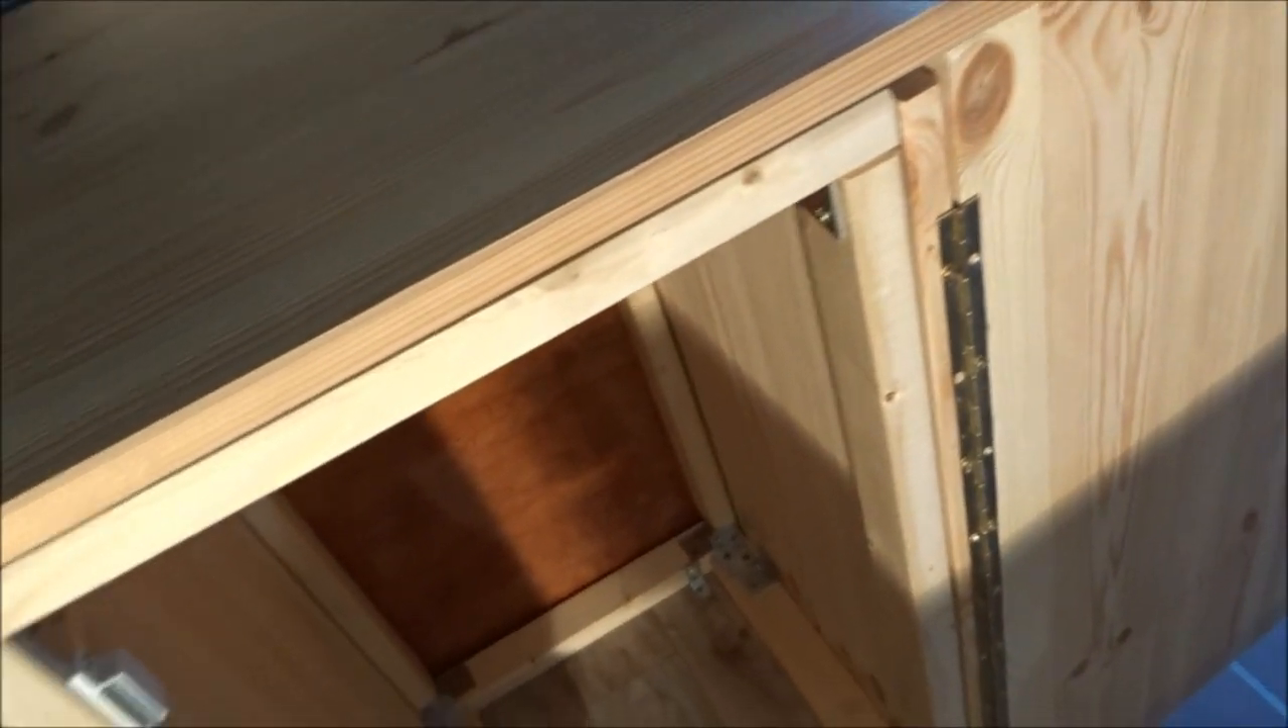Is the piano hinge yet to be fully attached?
No.